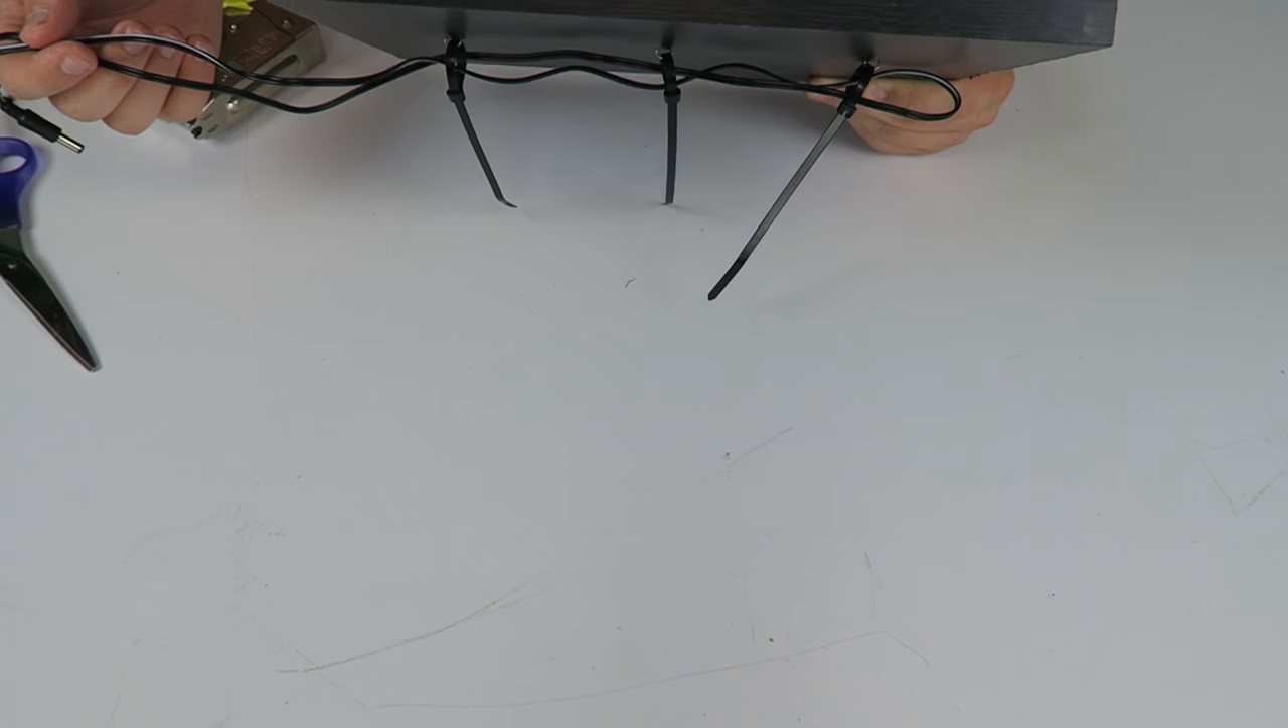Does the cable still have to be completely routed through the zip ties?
No.